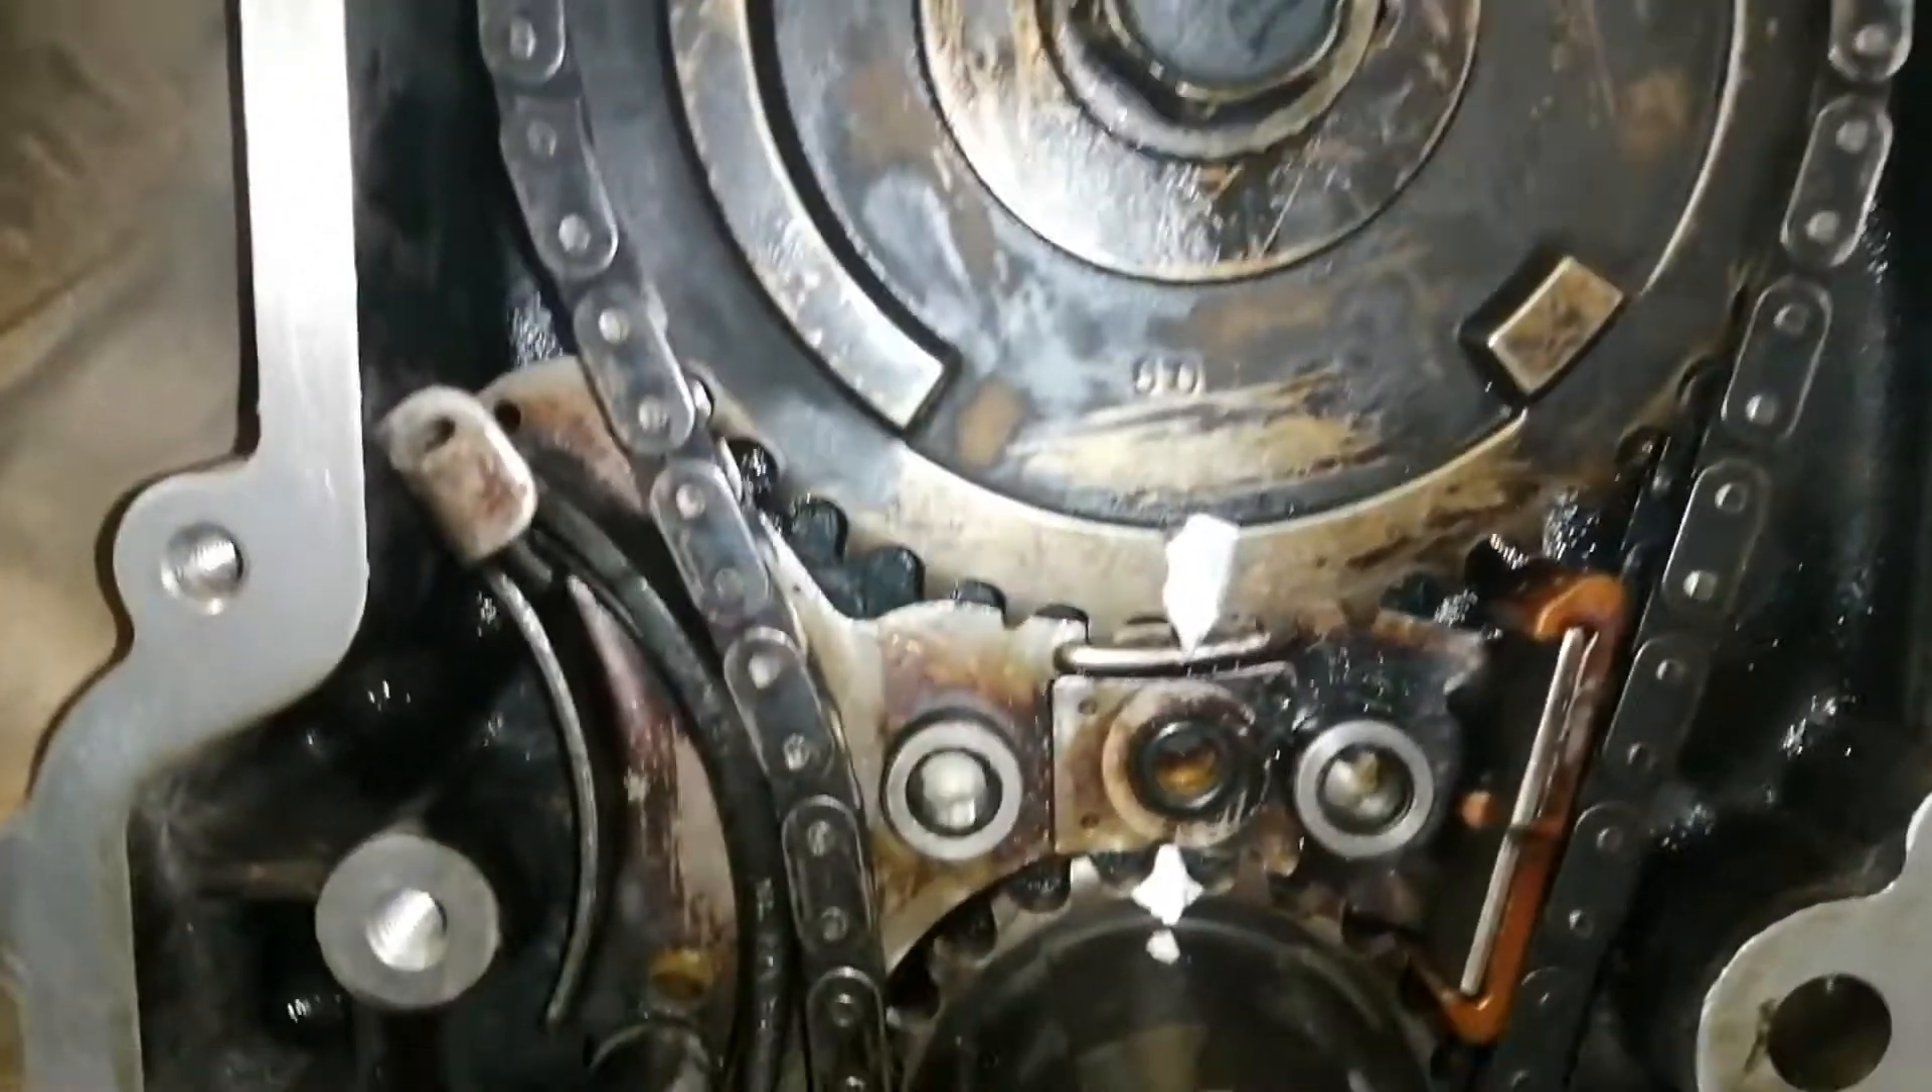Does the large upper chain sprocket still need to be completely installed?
No.